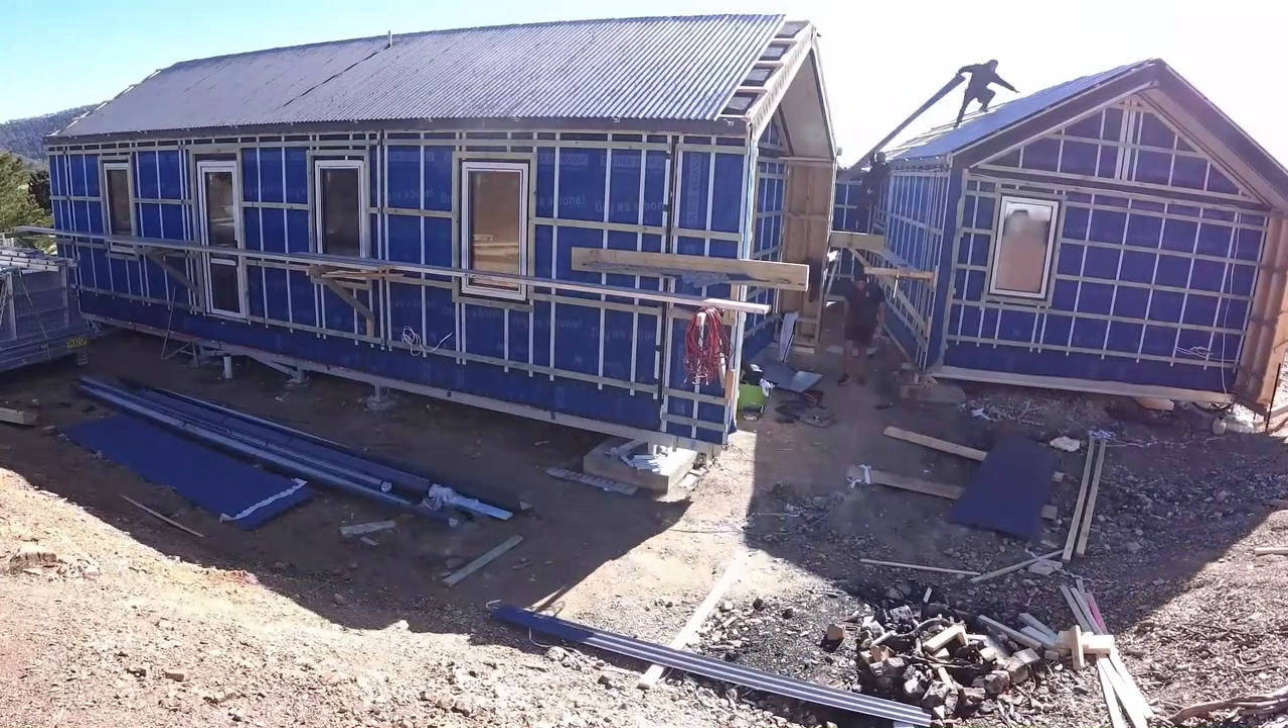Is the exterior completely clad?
No.